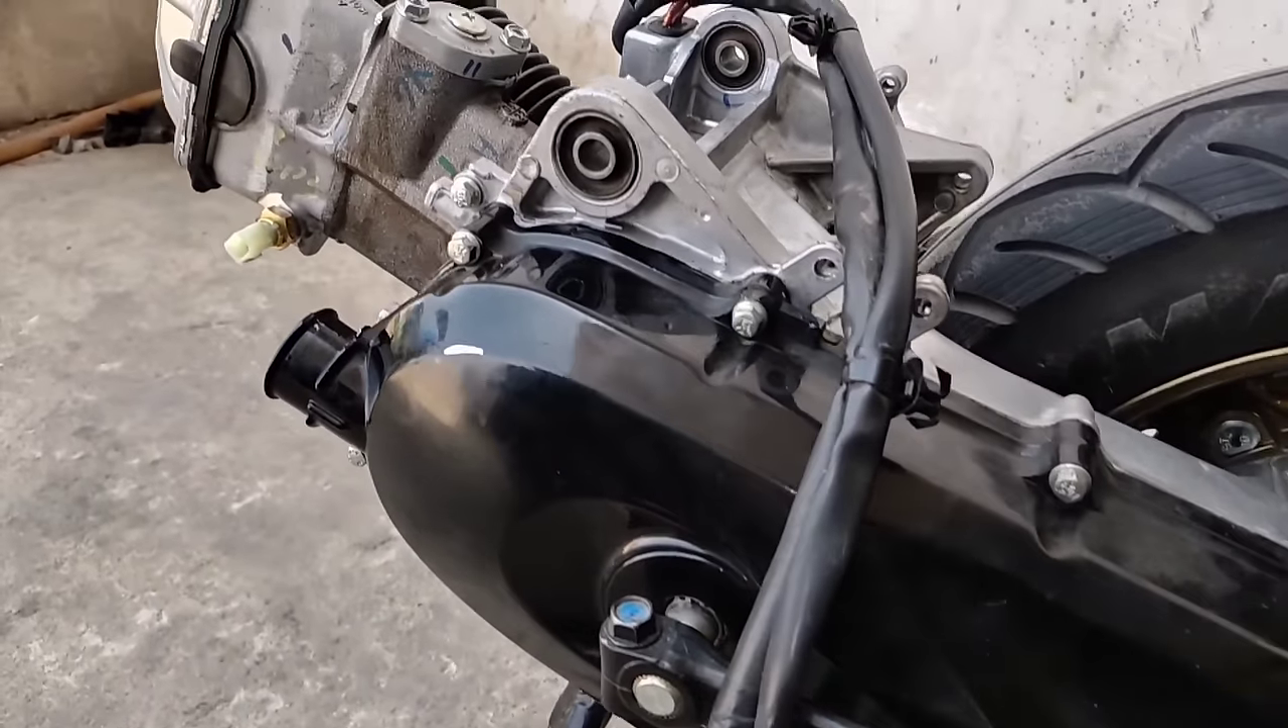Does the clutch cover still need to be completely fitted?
No.